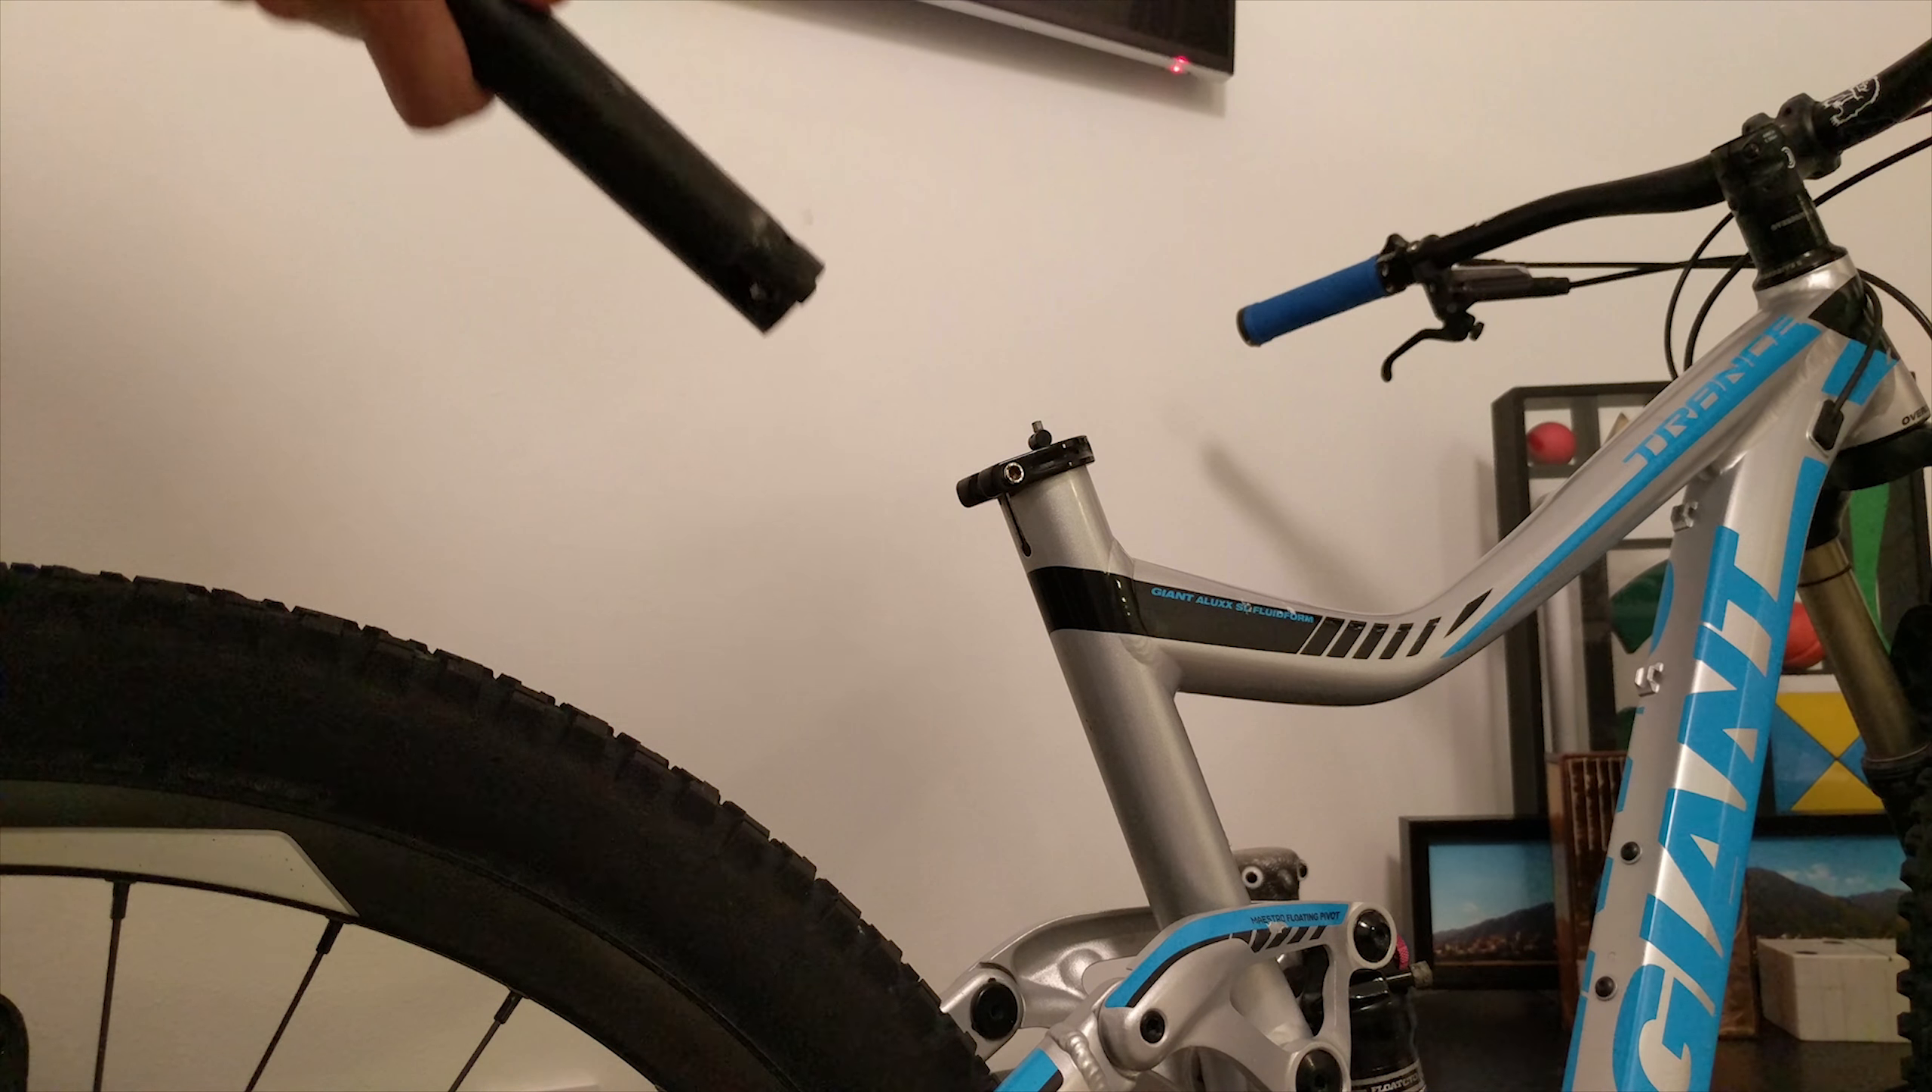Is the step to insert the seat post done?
No.